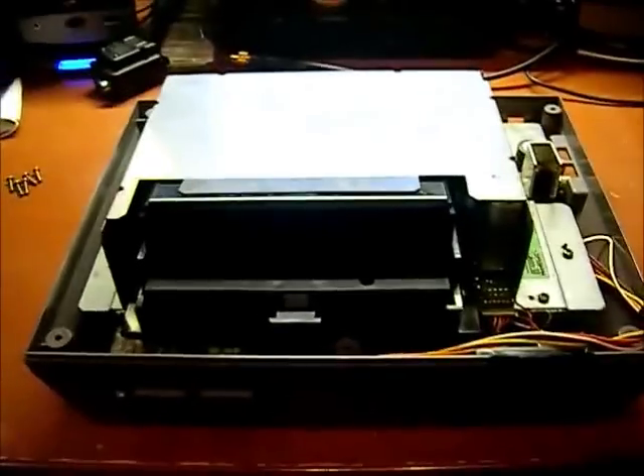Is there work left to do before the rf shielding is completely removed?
Yes.